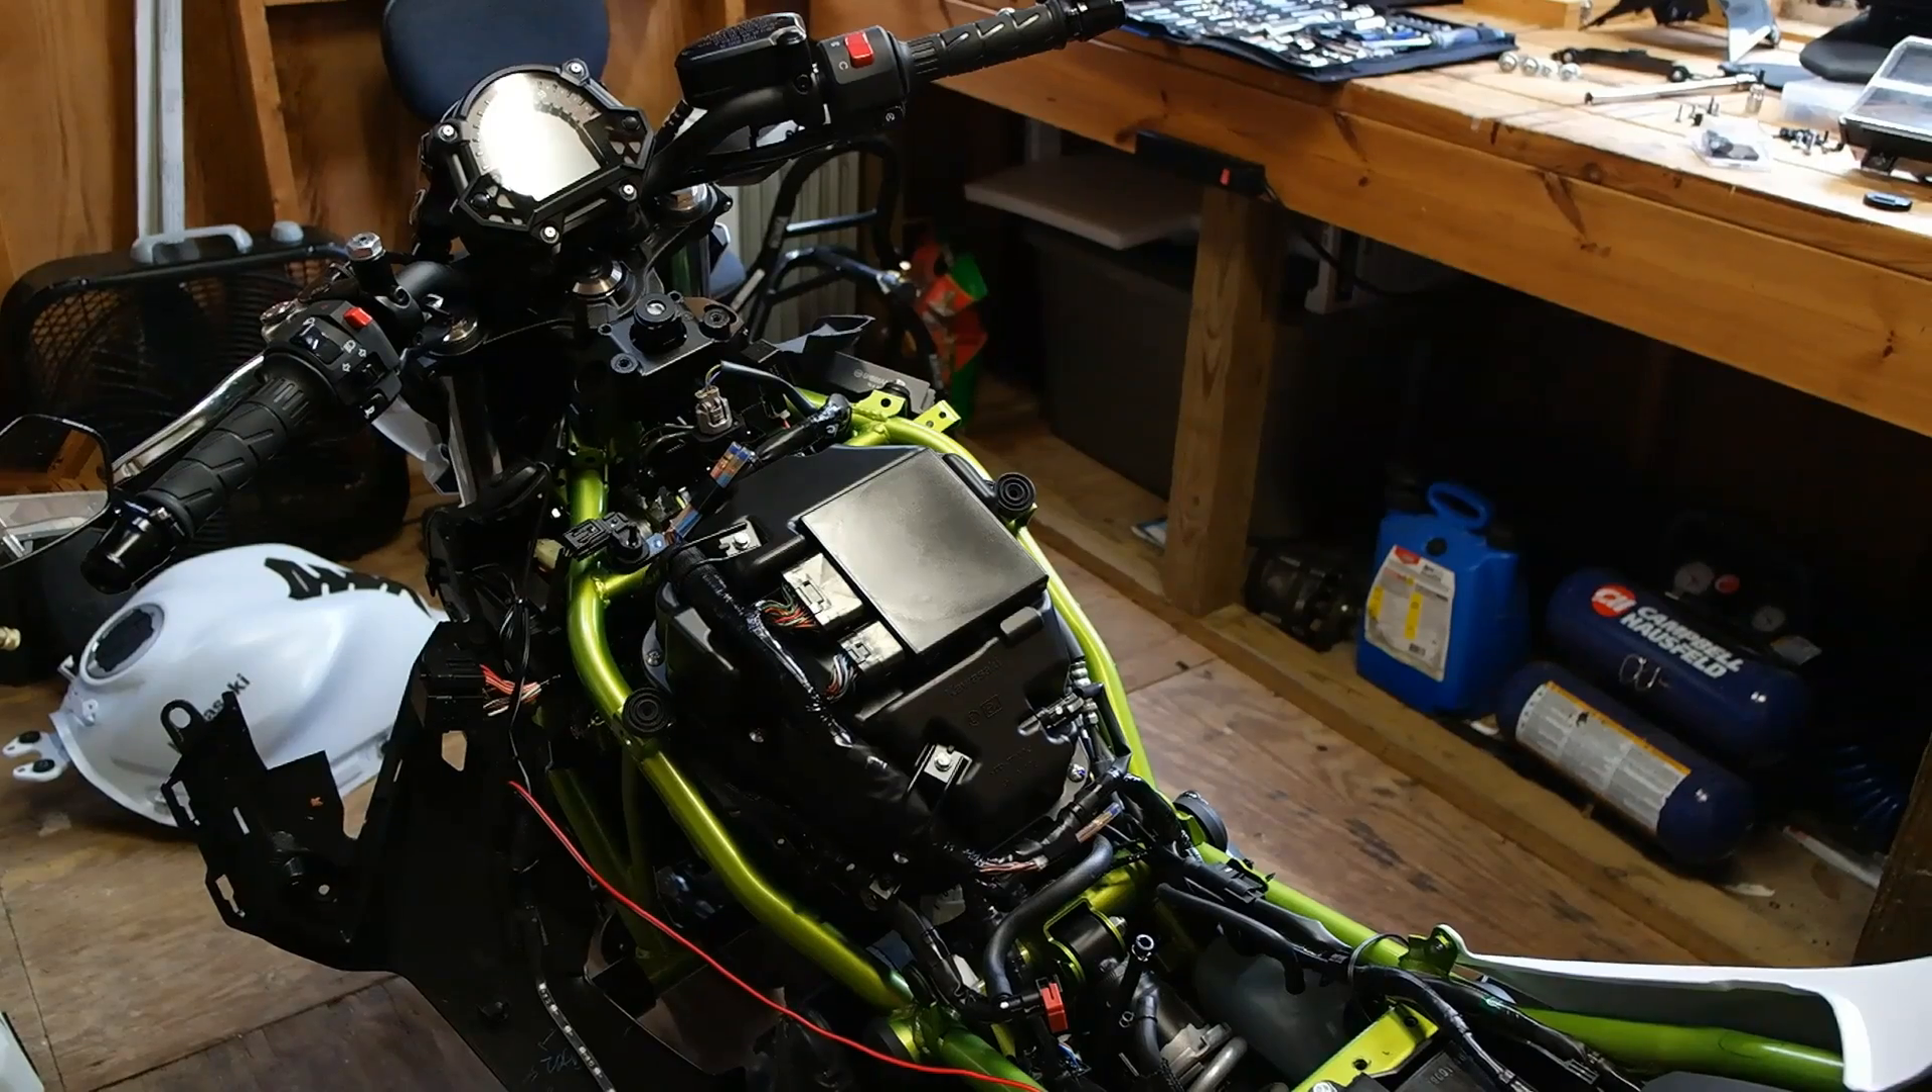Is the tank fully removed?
Yes.